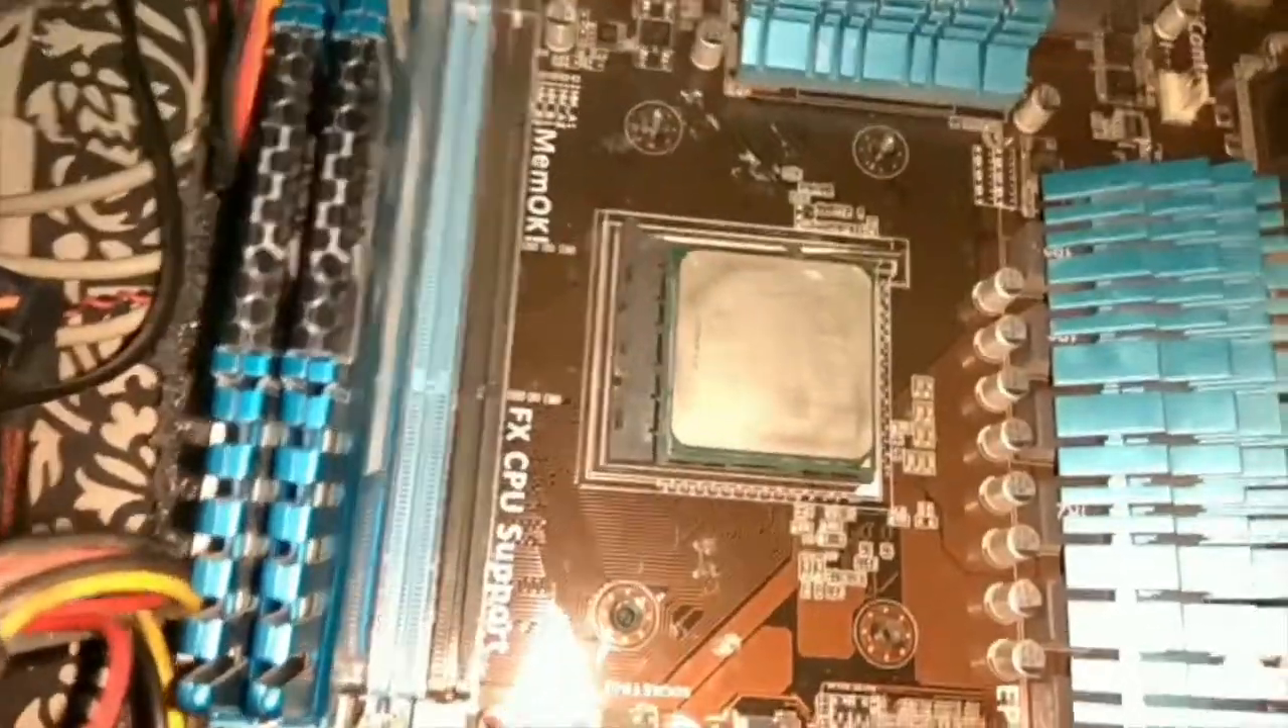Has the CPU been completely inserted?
Yes.